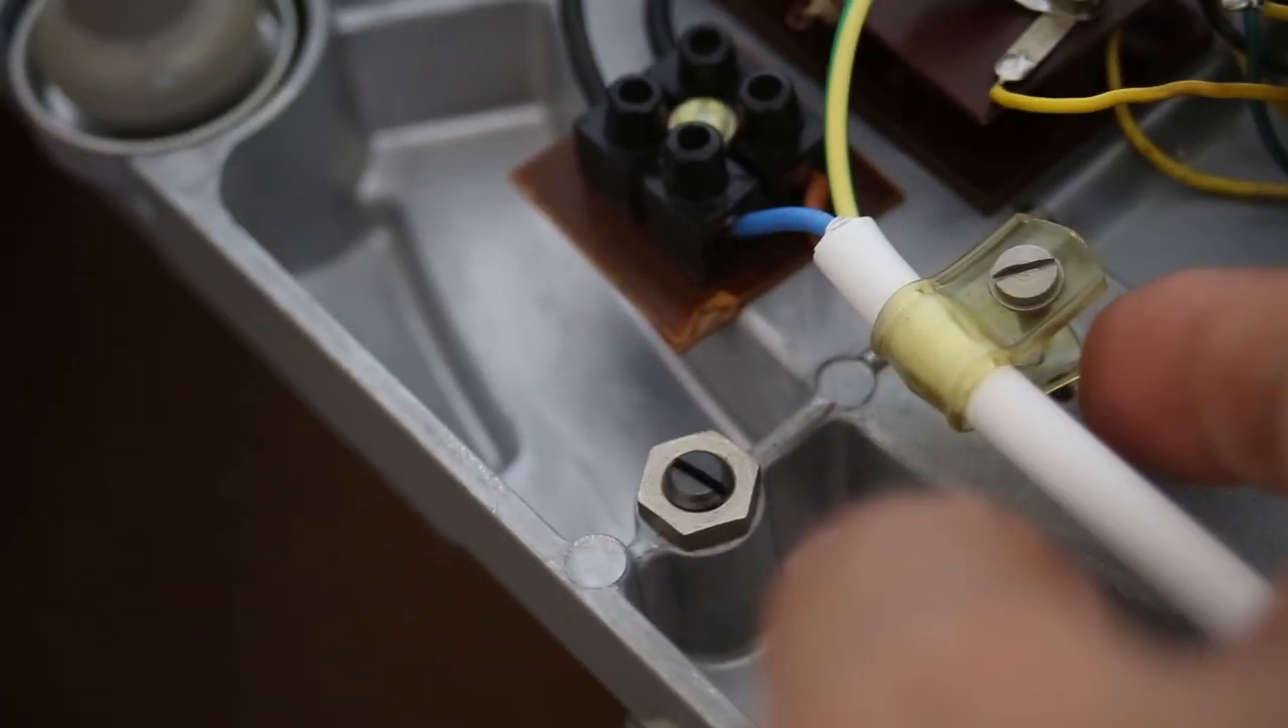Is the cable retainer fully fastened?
No.